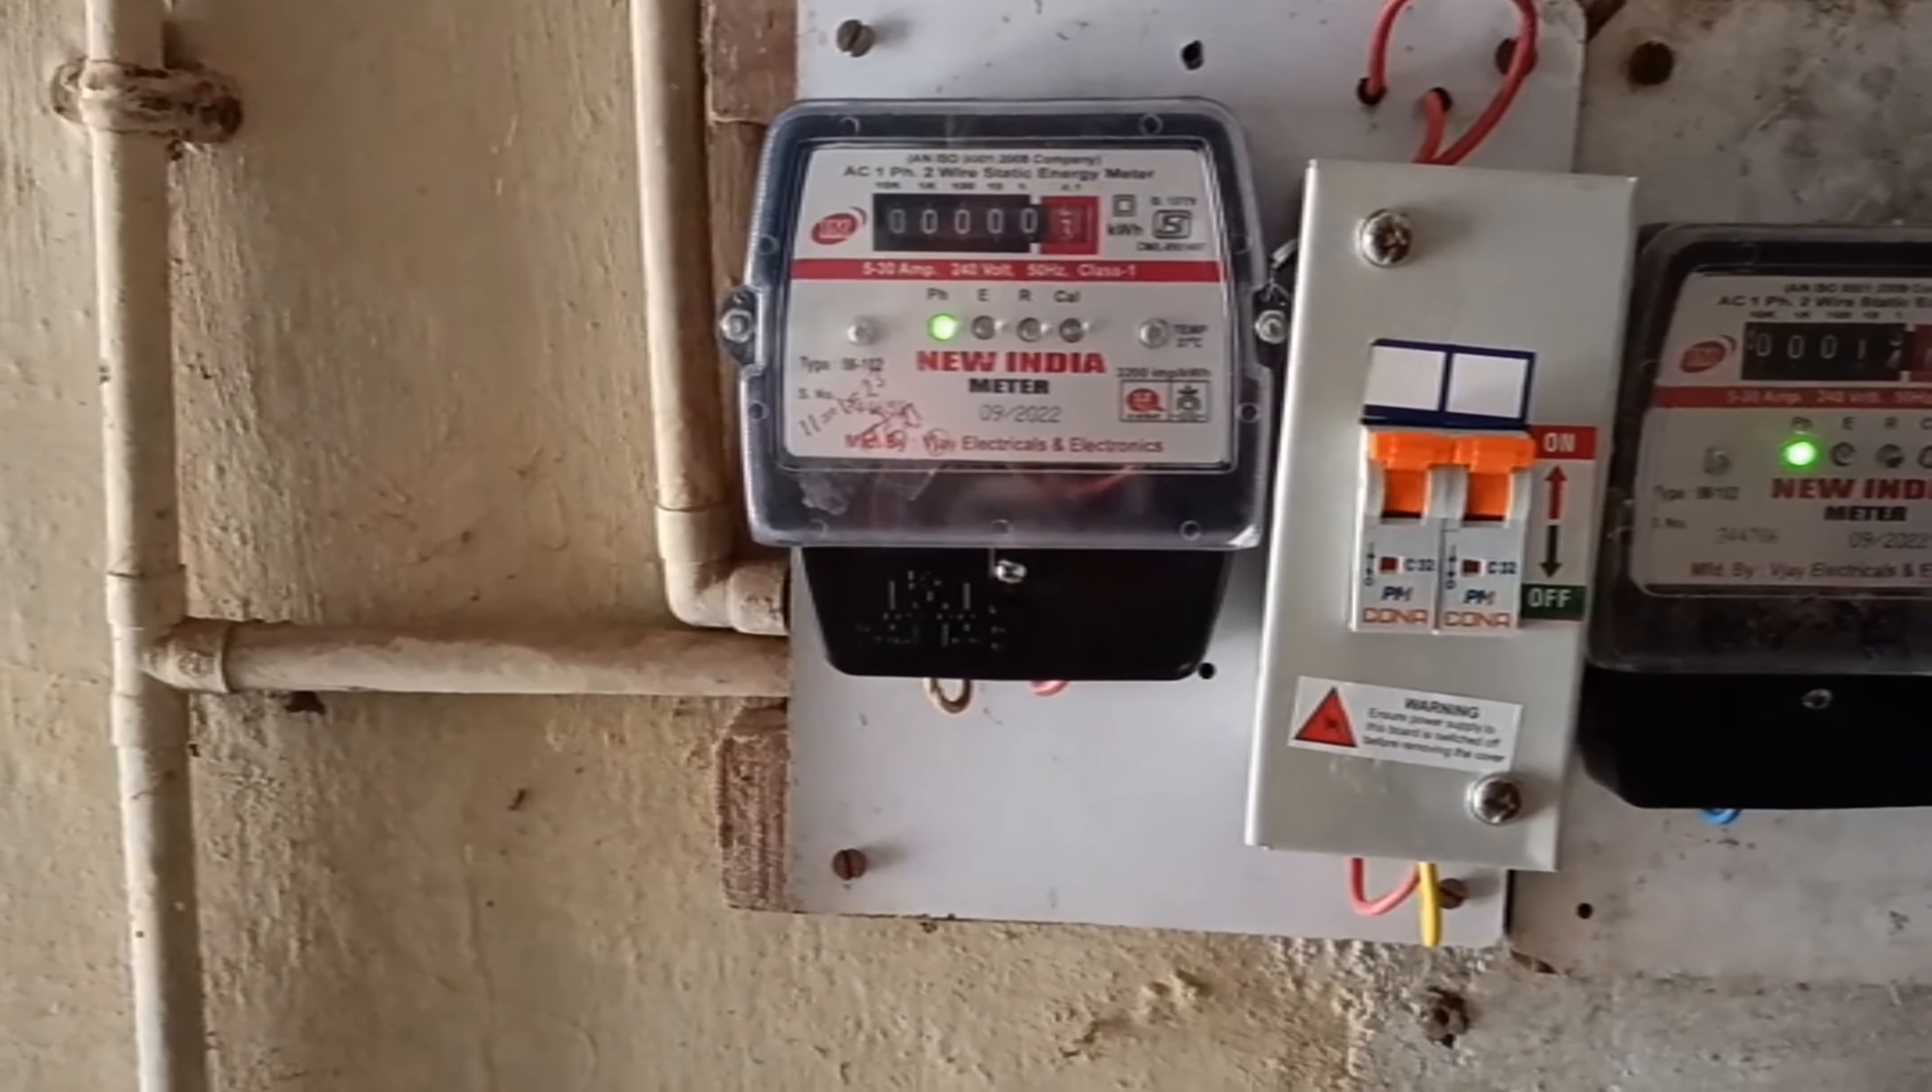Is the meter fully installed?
Yes.